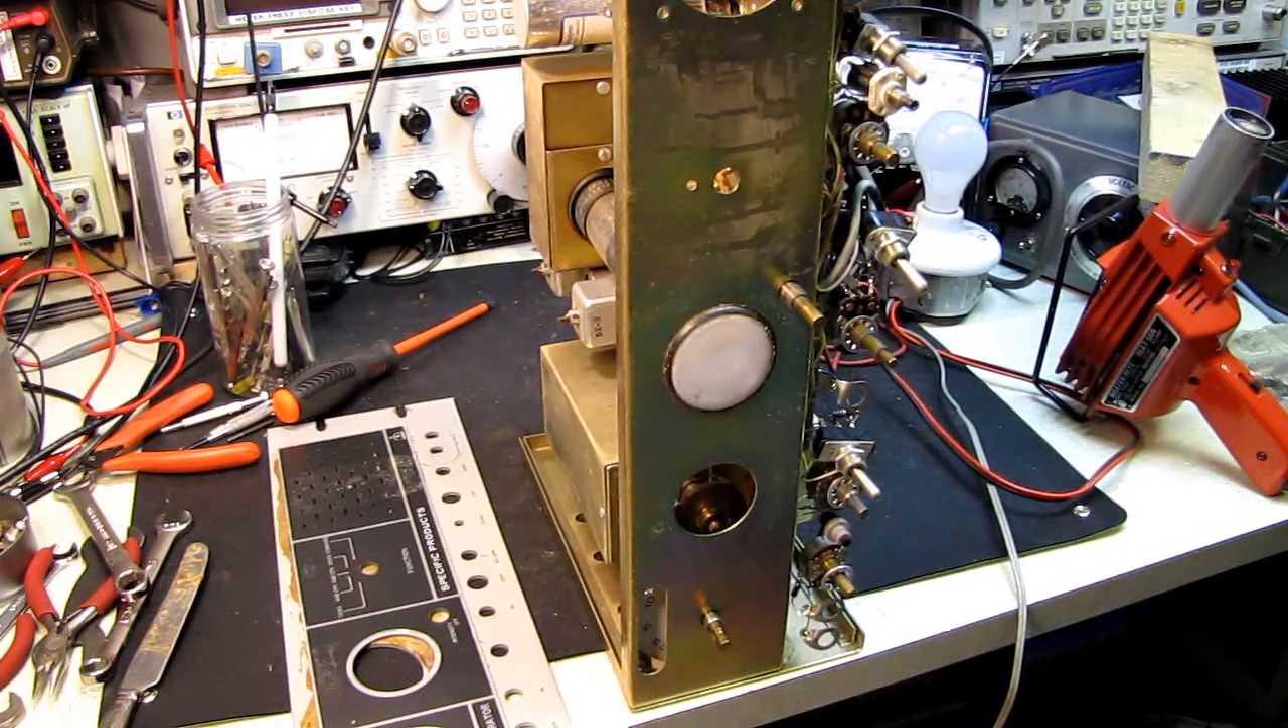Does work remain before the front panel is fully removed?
No.